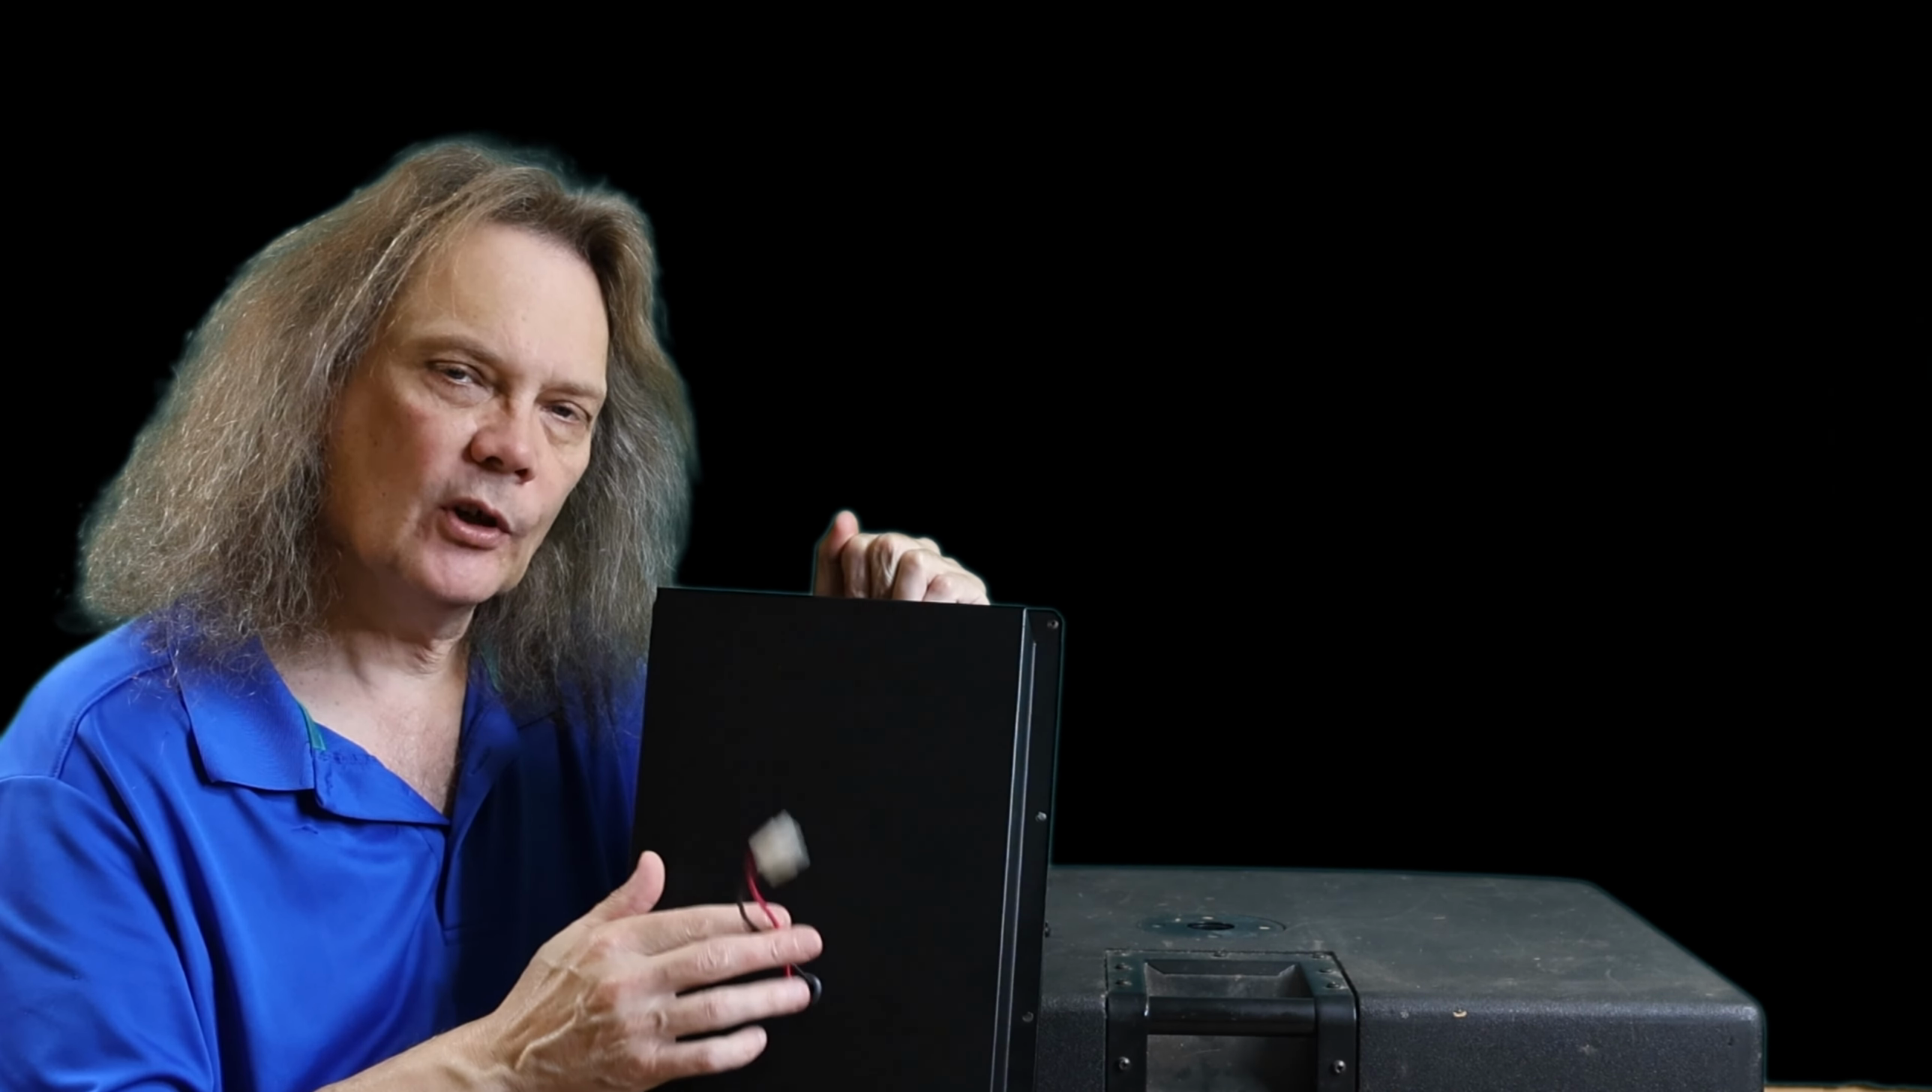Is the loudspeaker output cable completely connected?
No.